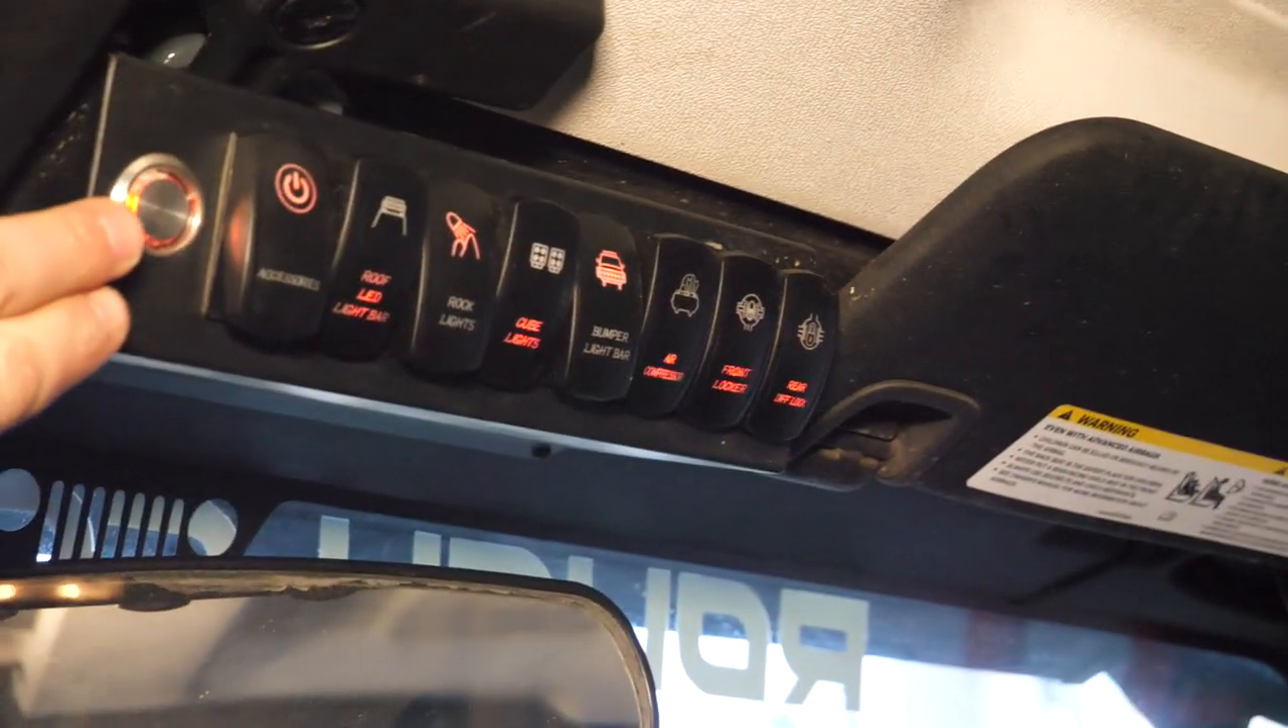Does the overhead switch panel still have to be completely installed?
No.